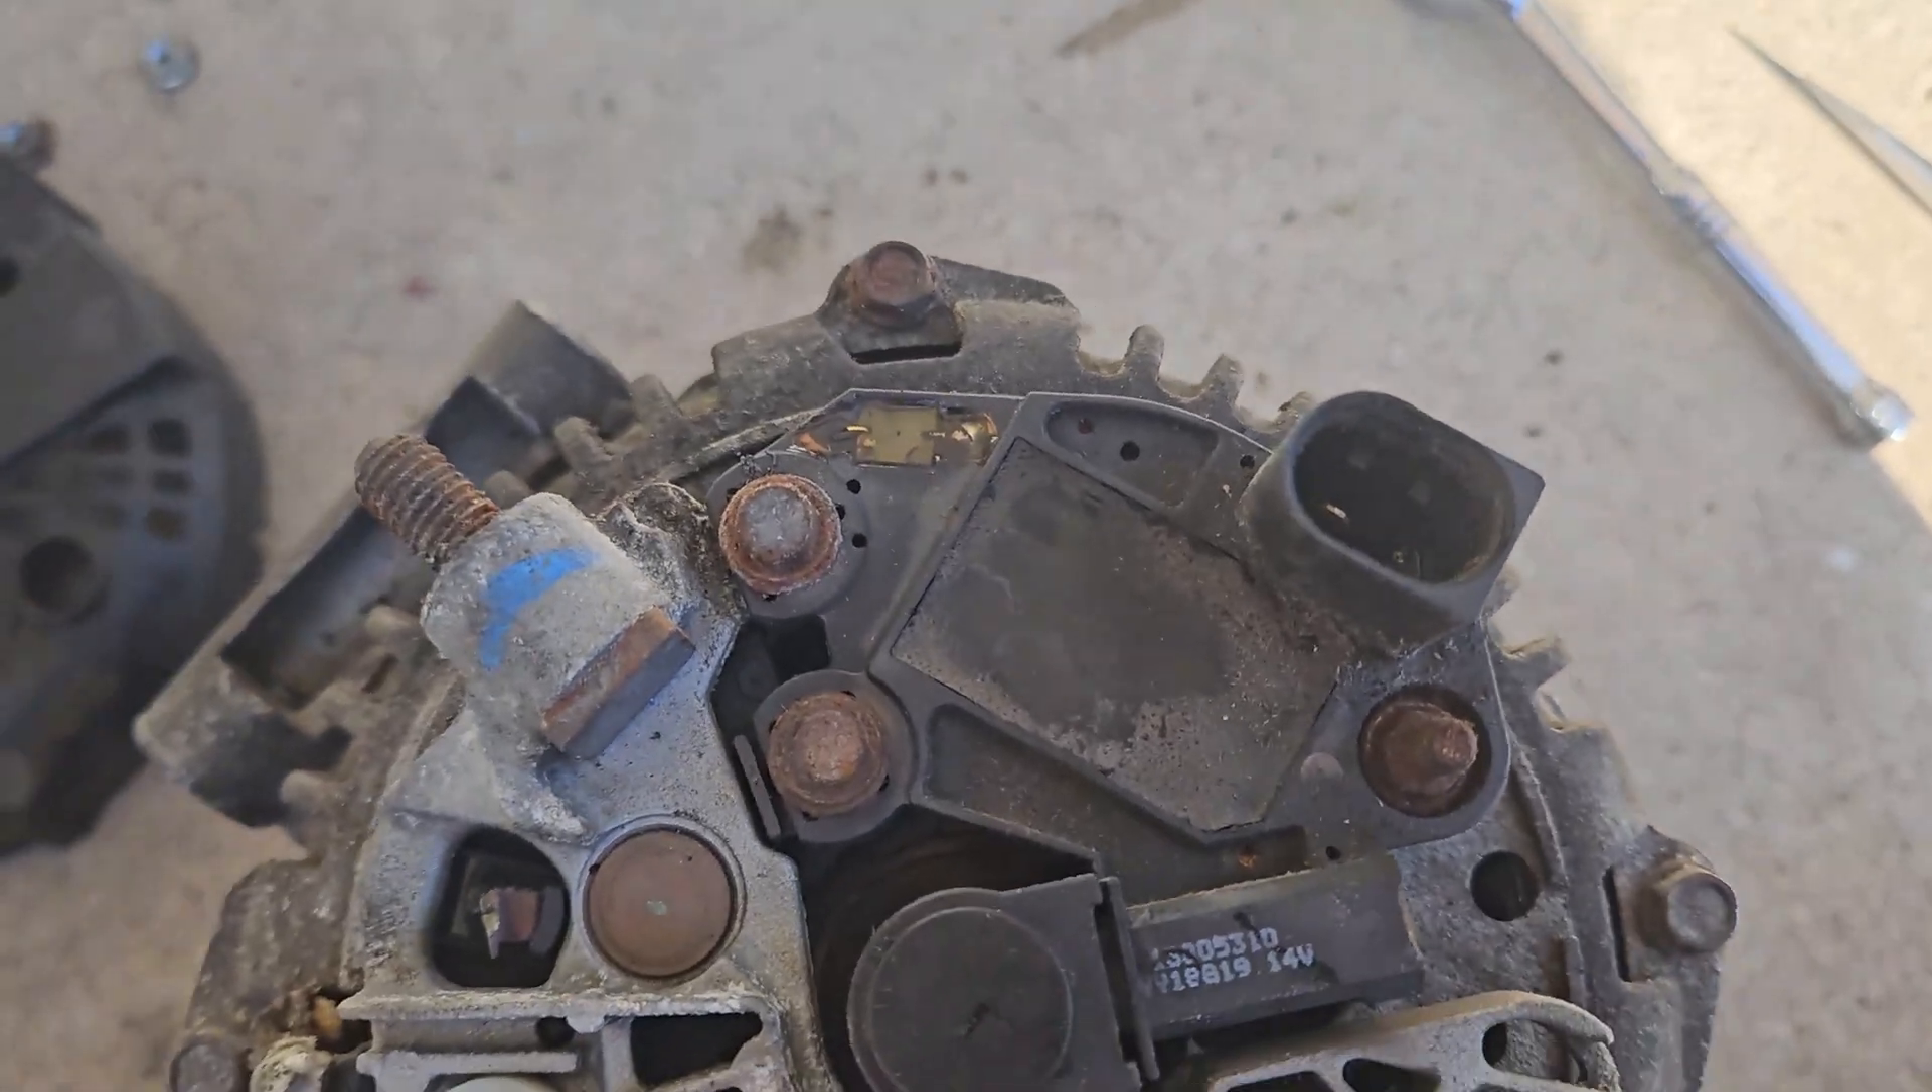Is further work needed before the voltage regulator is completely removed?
Yes.